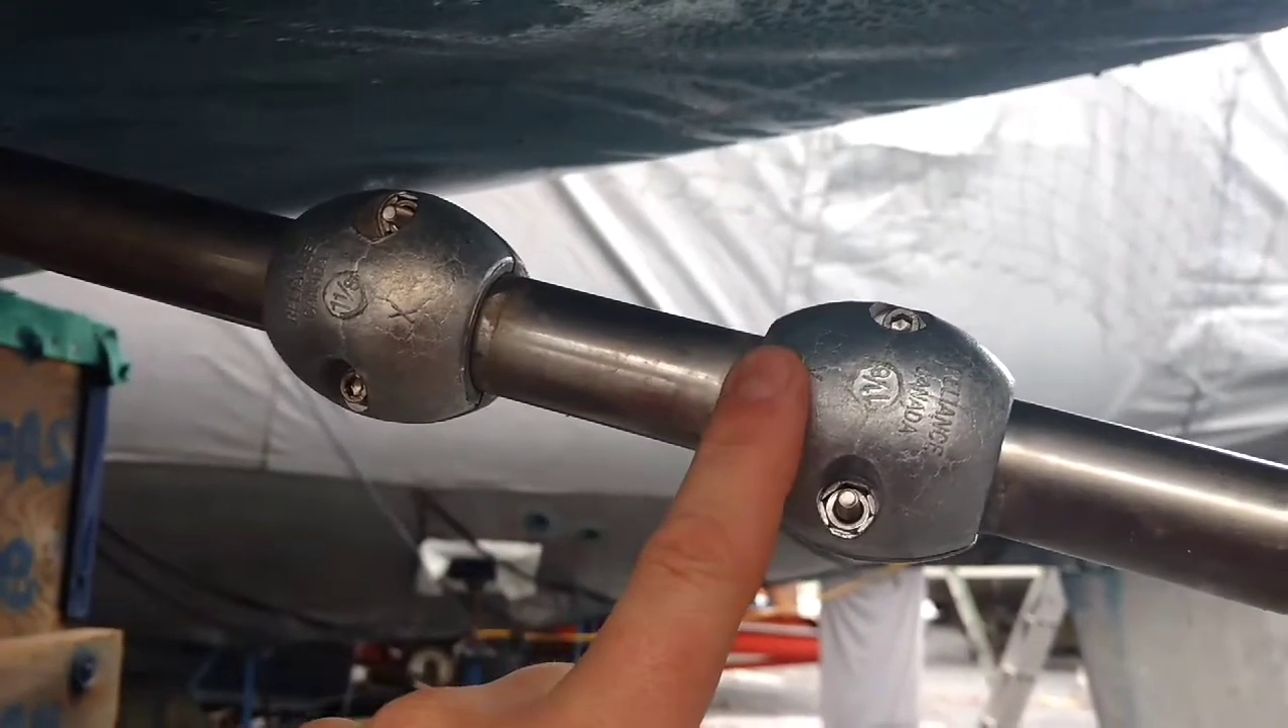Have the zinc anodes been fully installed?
Yes.